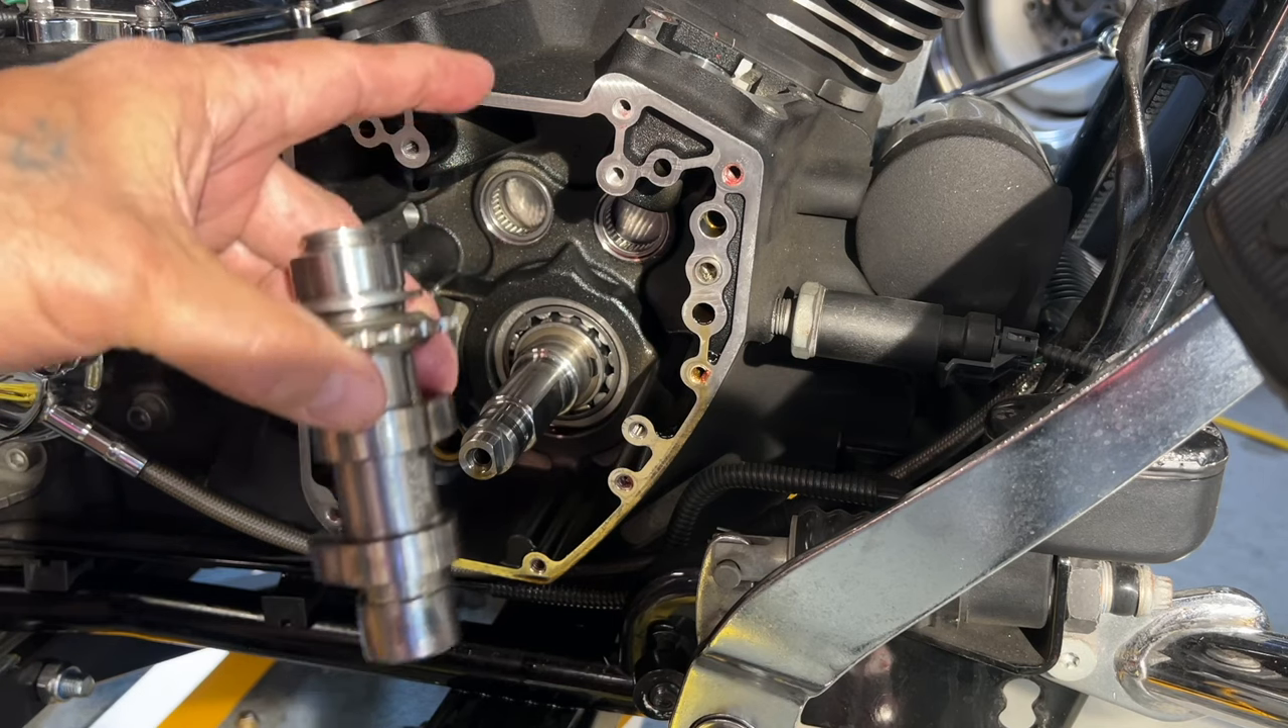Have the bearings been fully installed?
Yes.